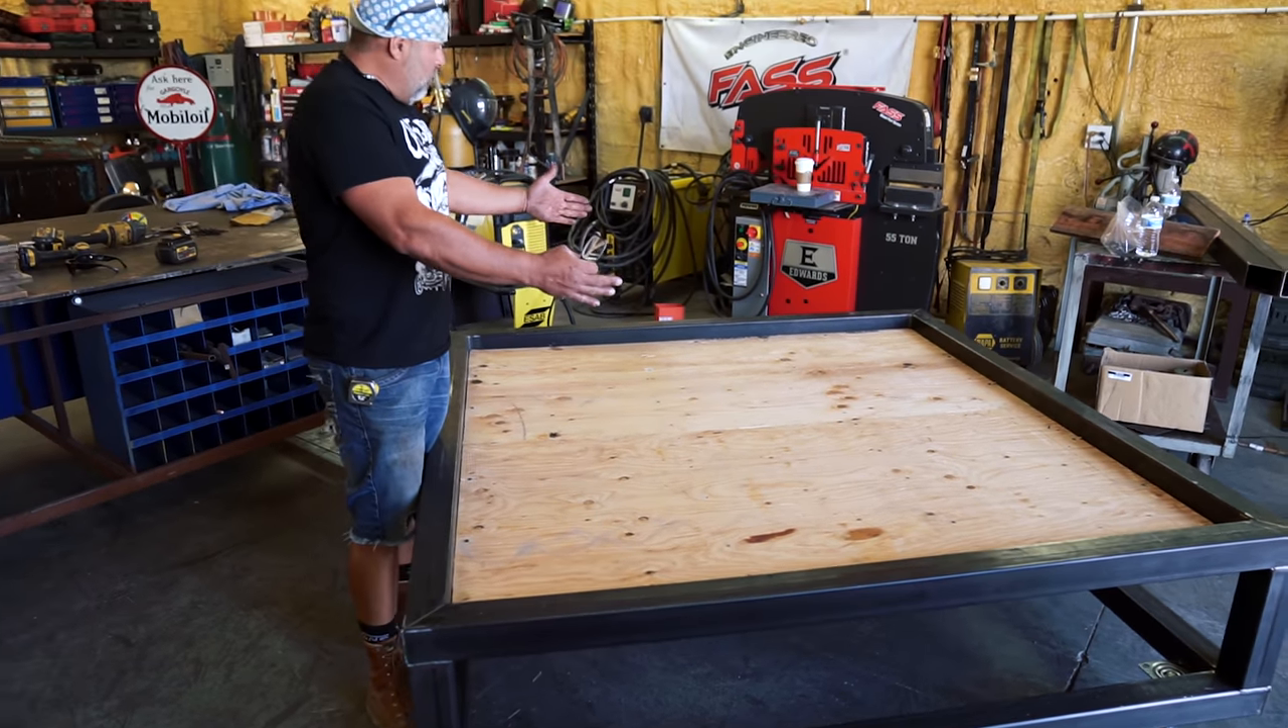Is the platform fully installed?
Yes.